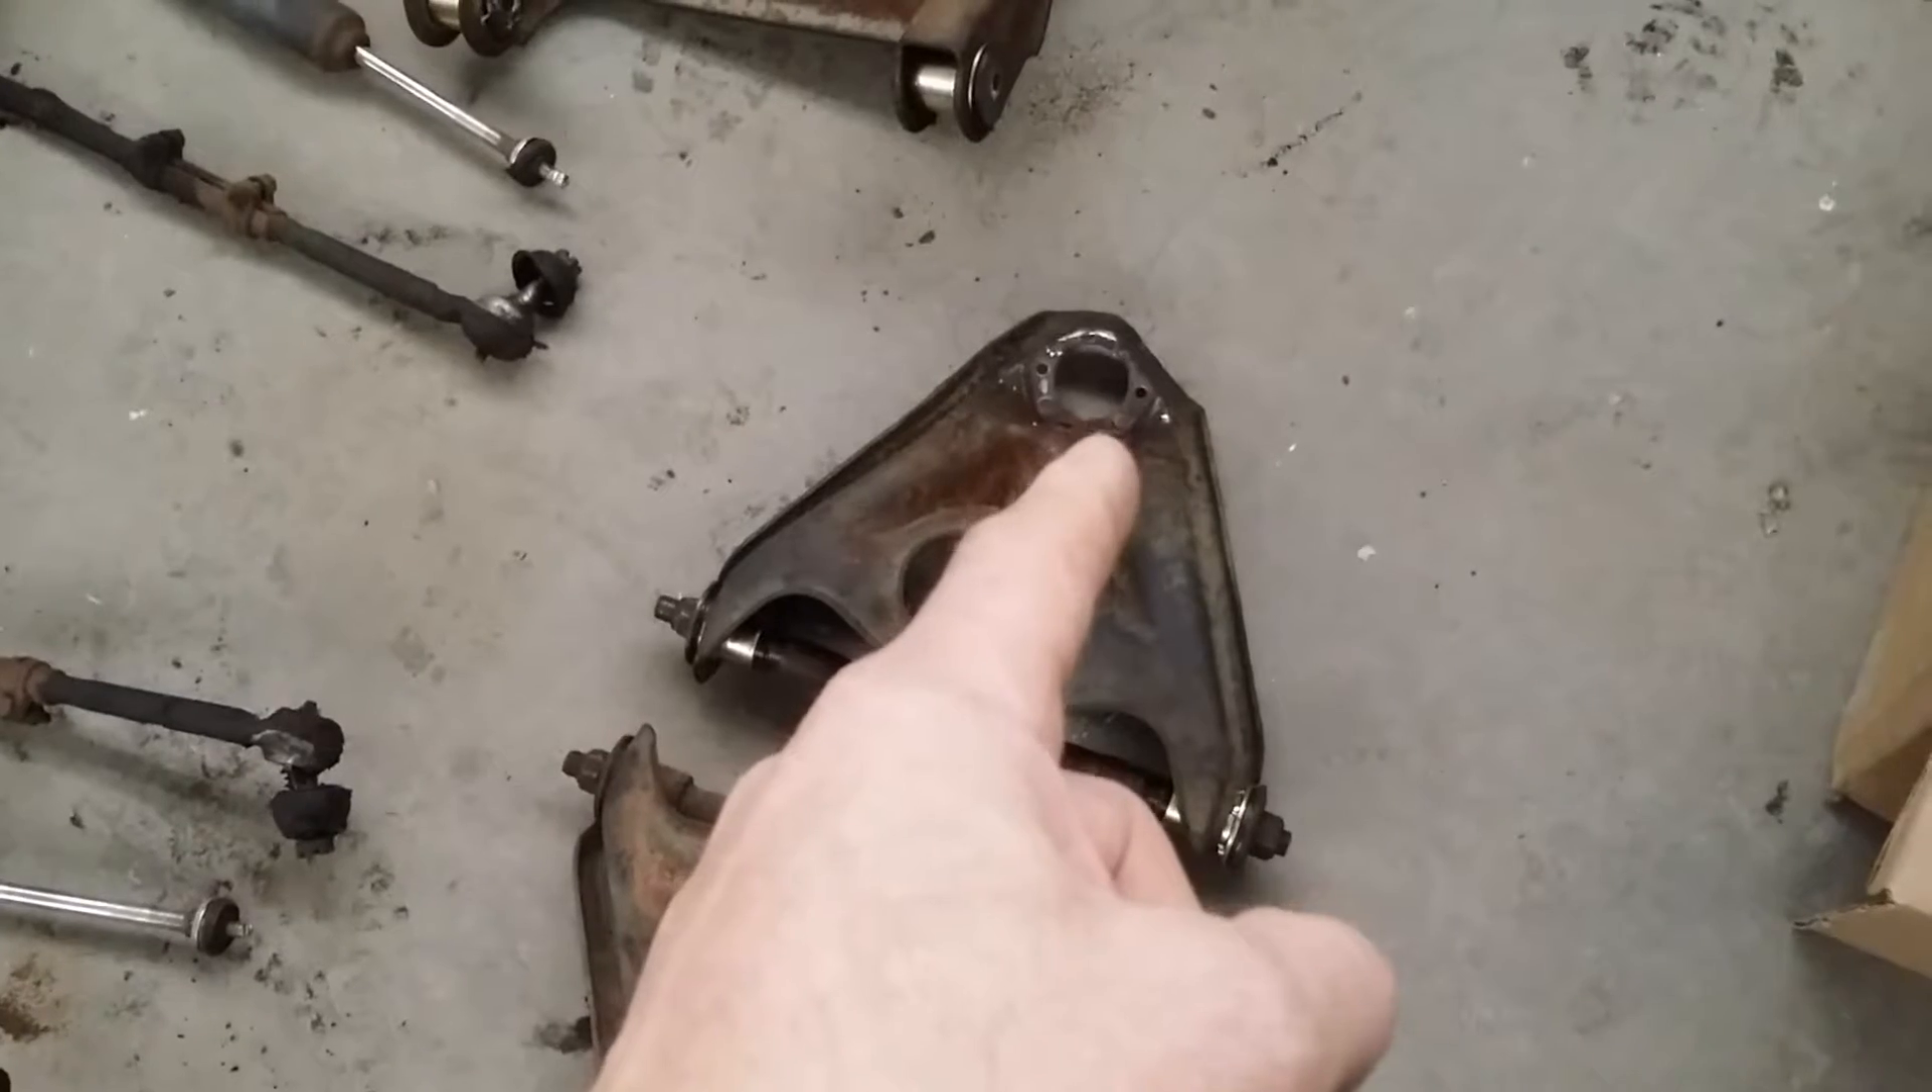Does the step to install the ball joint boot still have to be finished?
Yes.